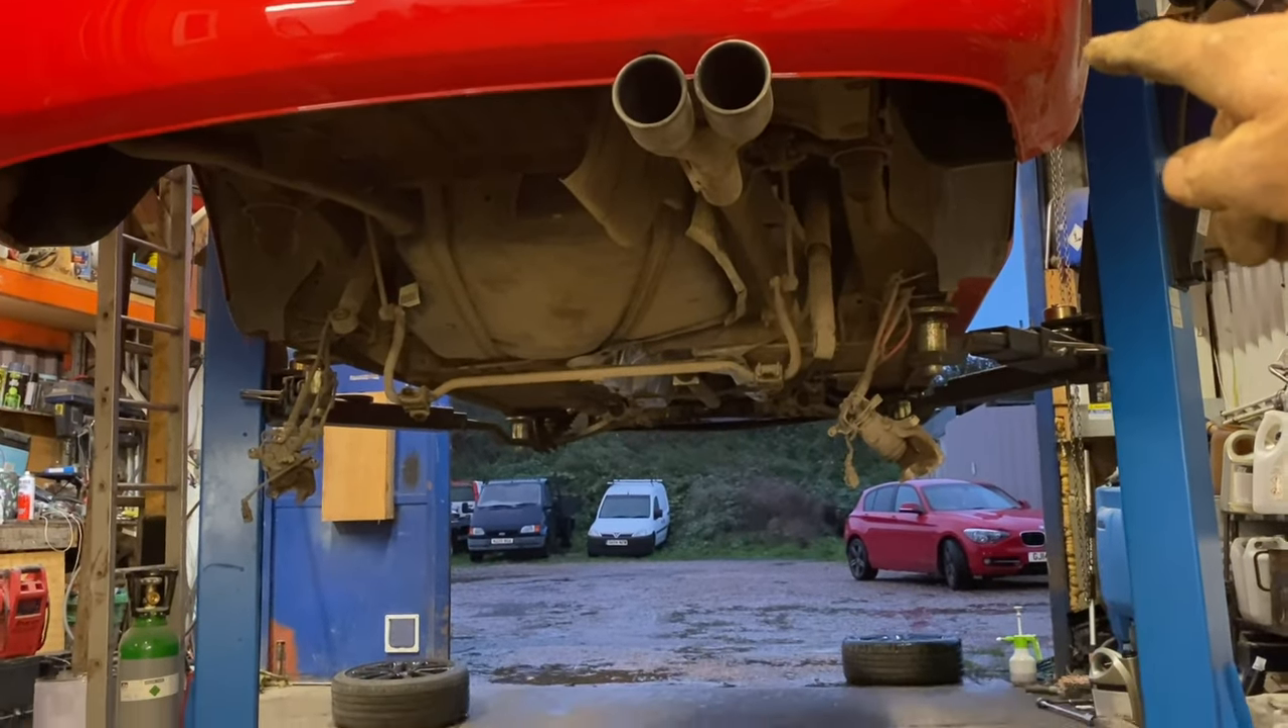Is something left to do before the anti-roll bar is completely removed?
Yes.